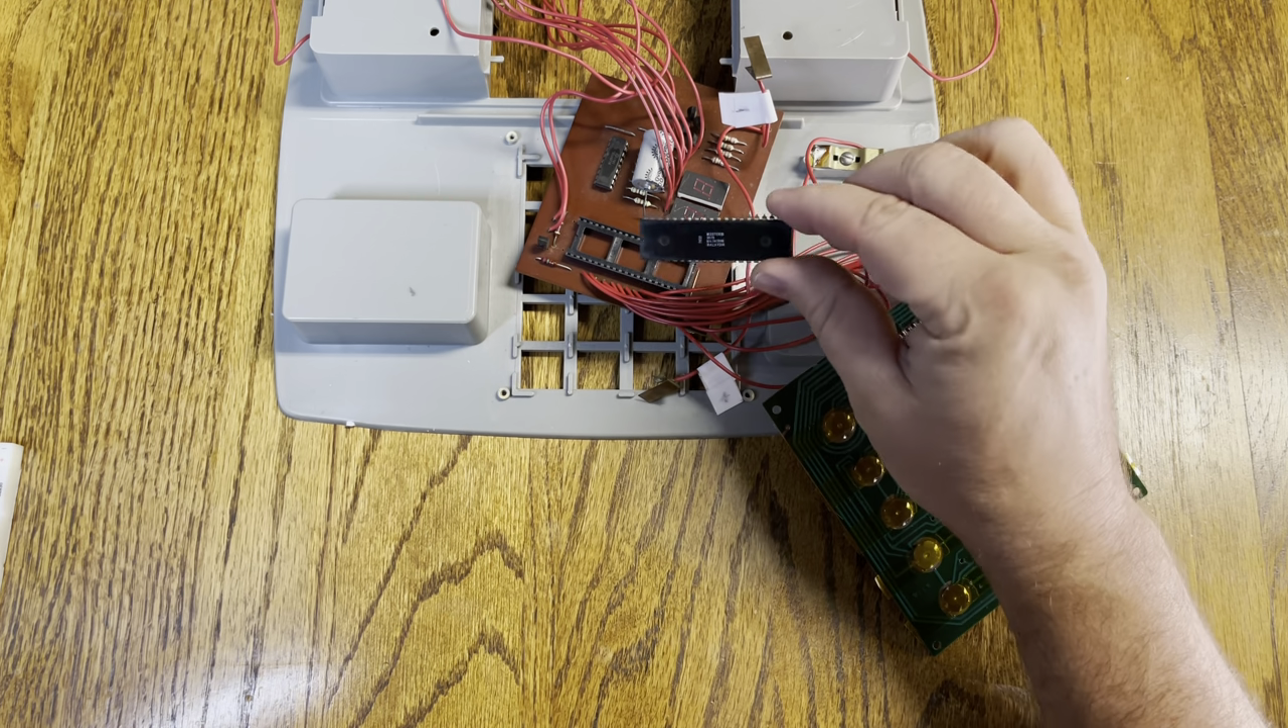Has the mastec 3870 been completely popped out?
Yes.